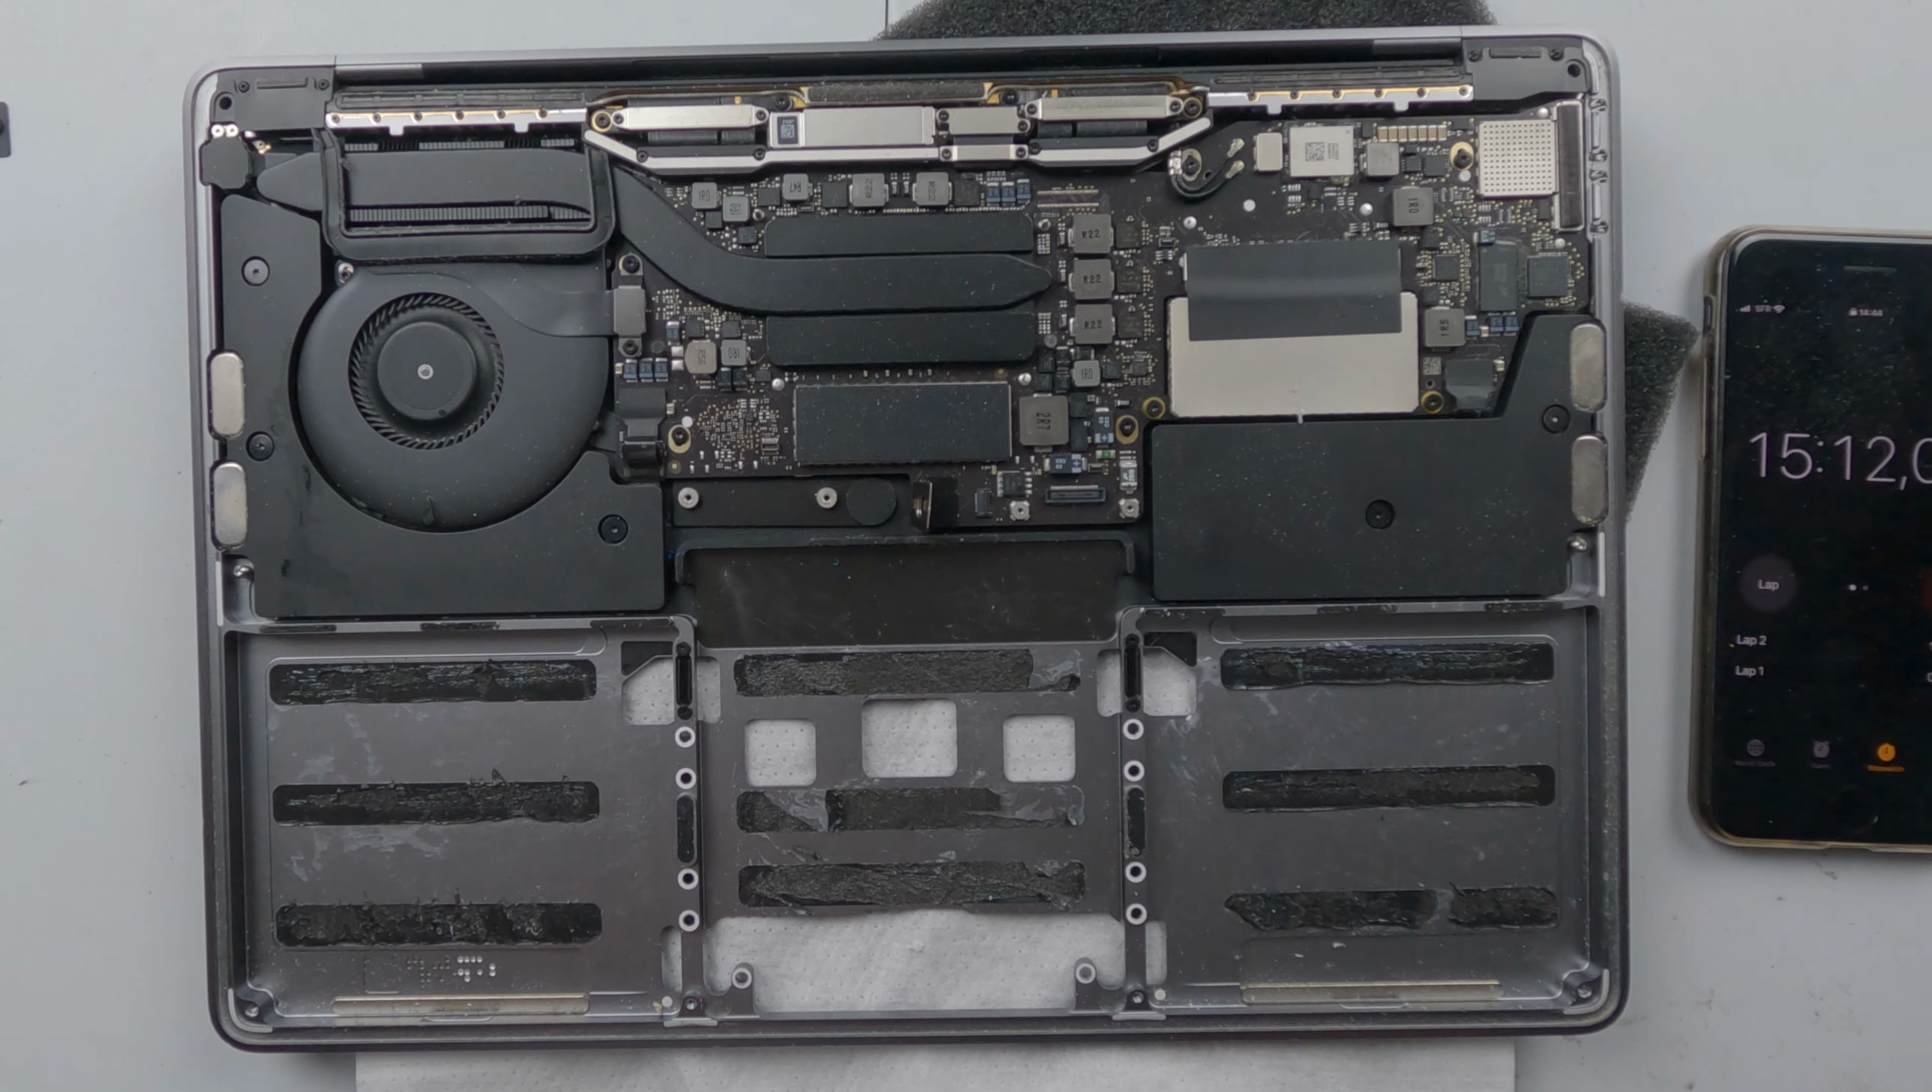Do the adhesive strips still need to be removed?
Yes.